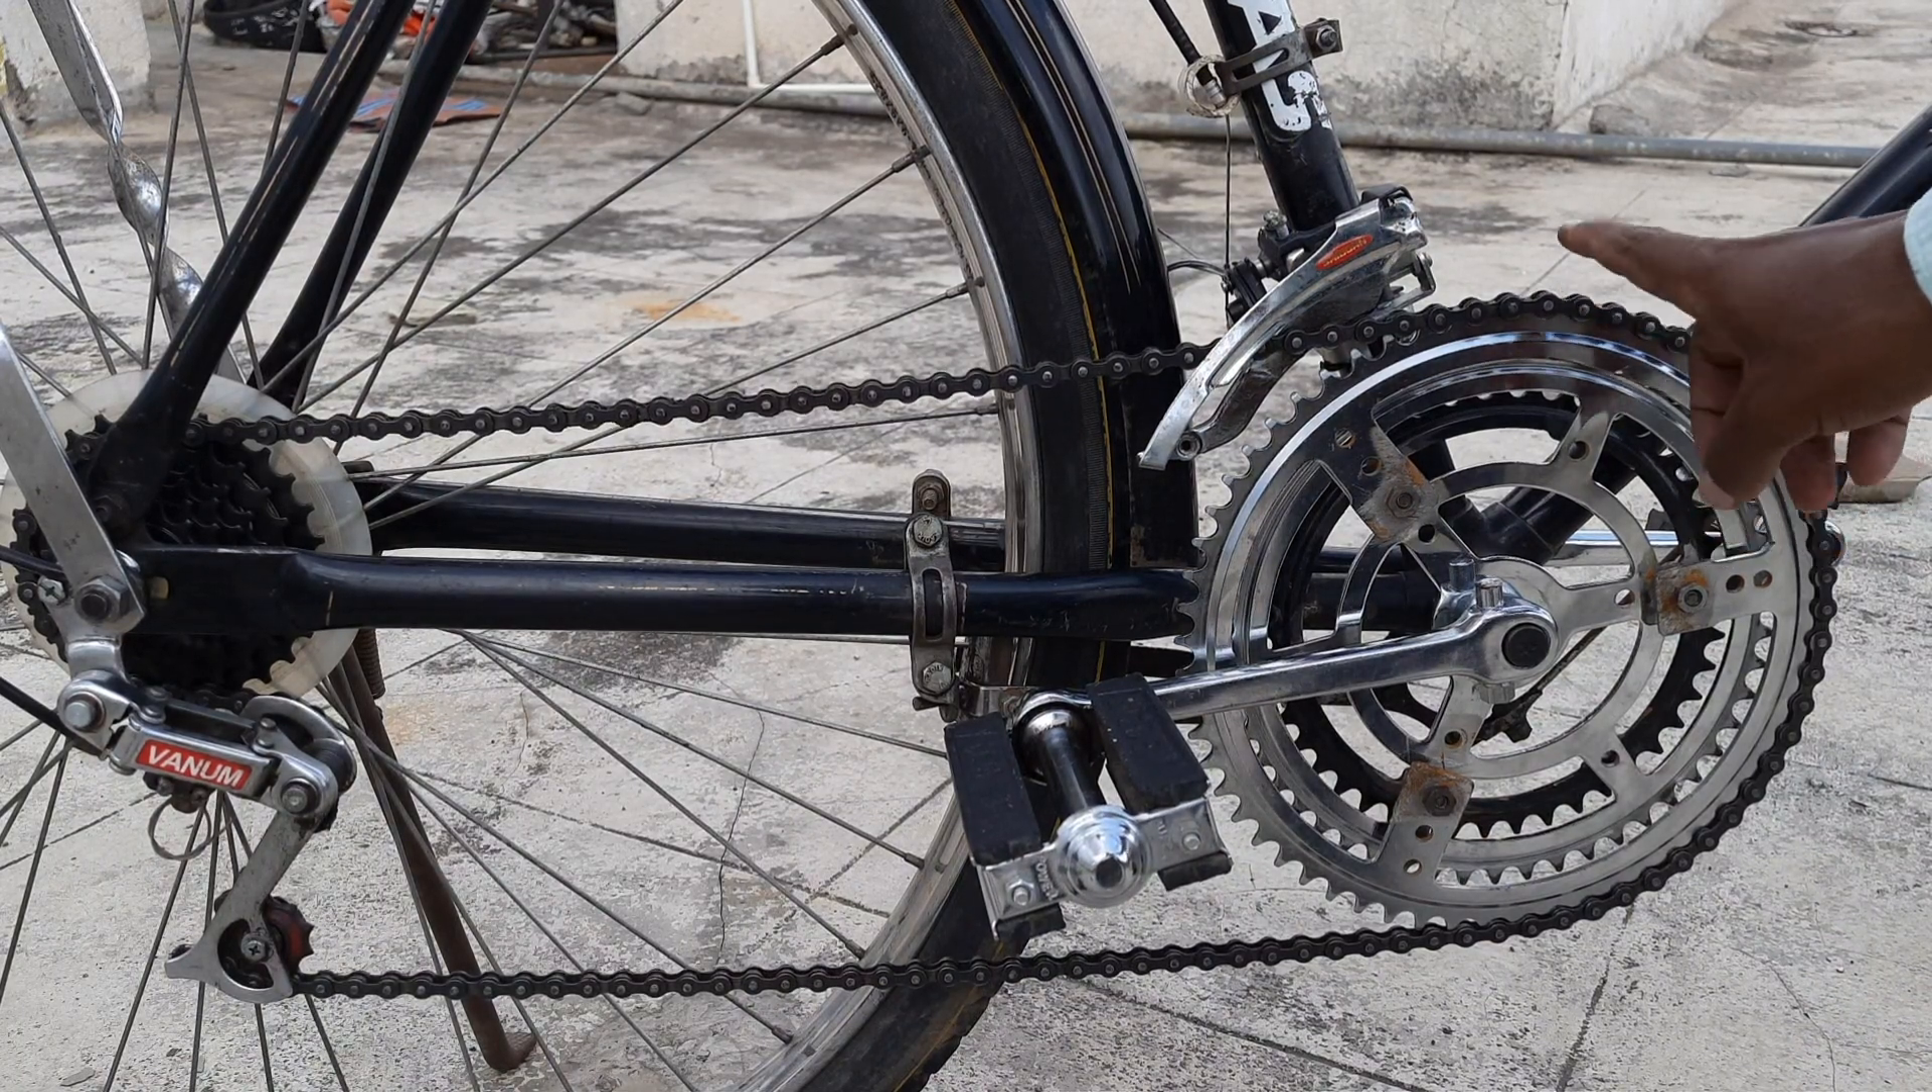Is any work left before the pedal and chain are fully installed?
No.